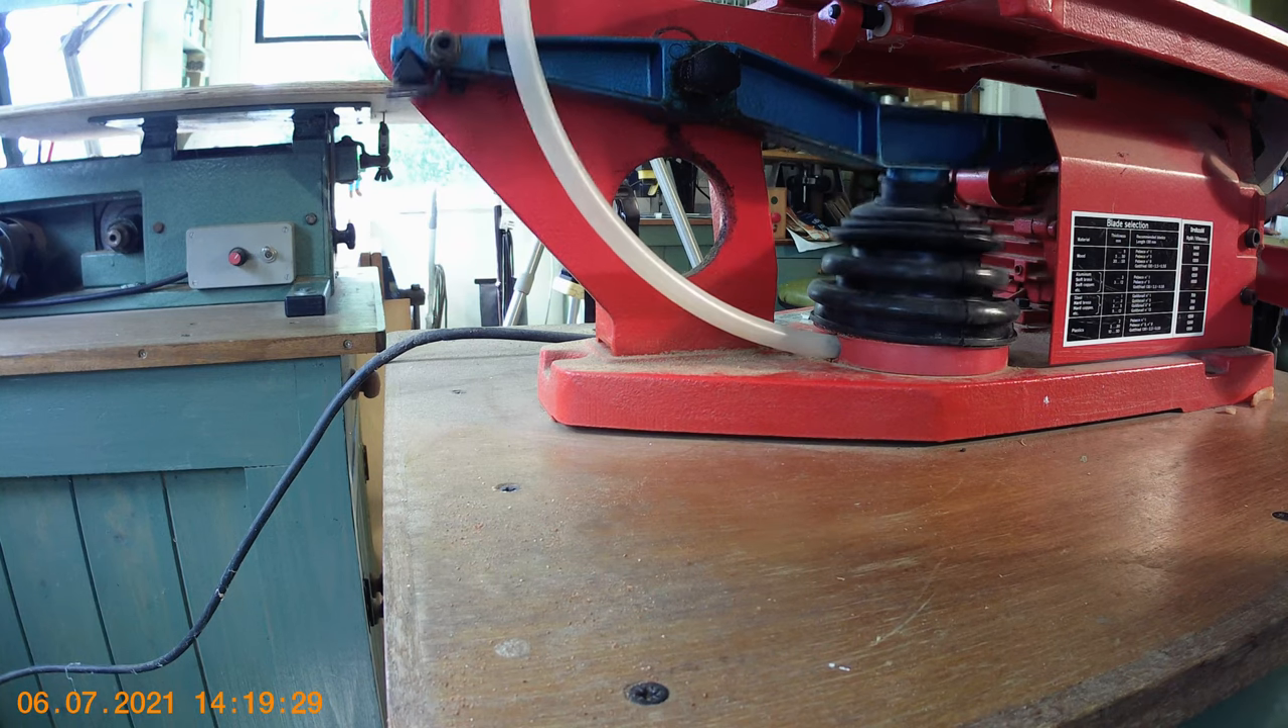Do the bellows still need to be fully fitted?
No.